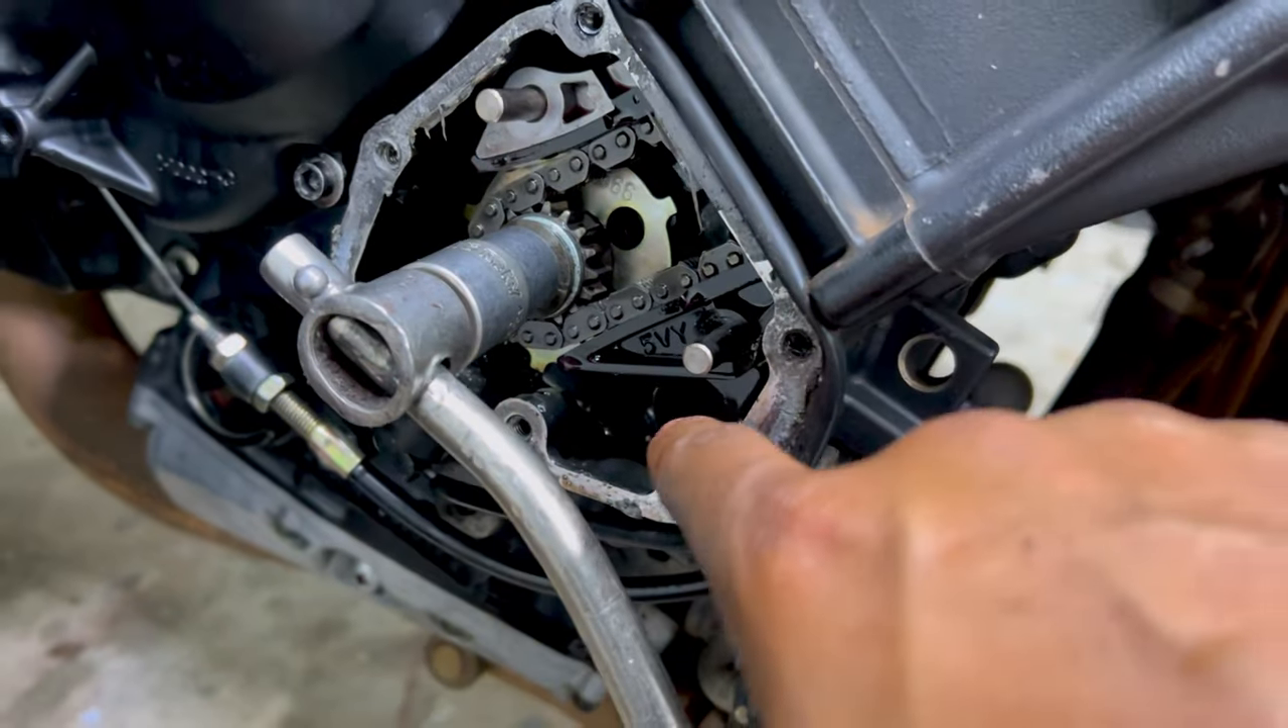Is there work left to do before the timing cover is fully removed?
No.